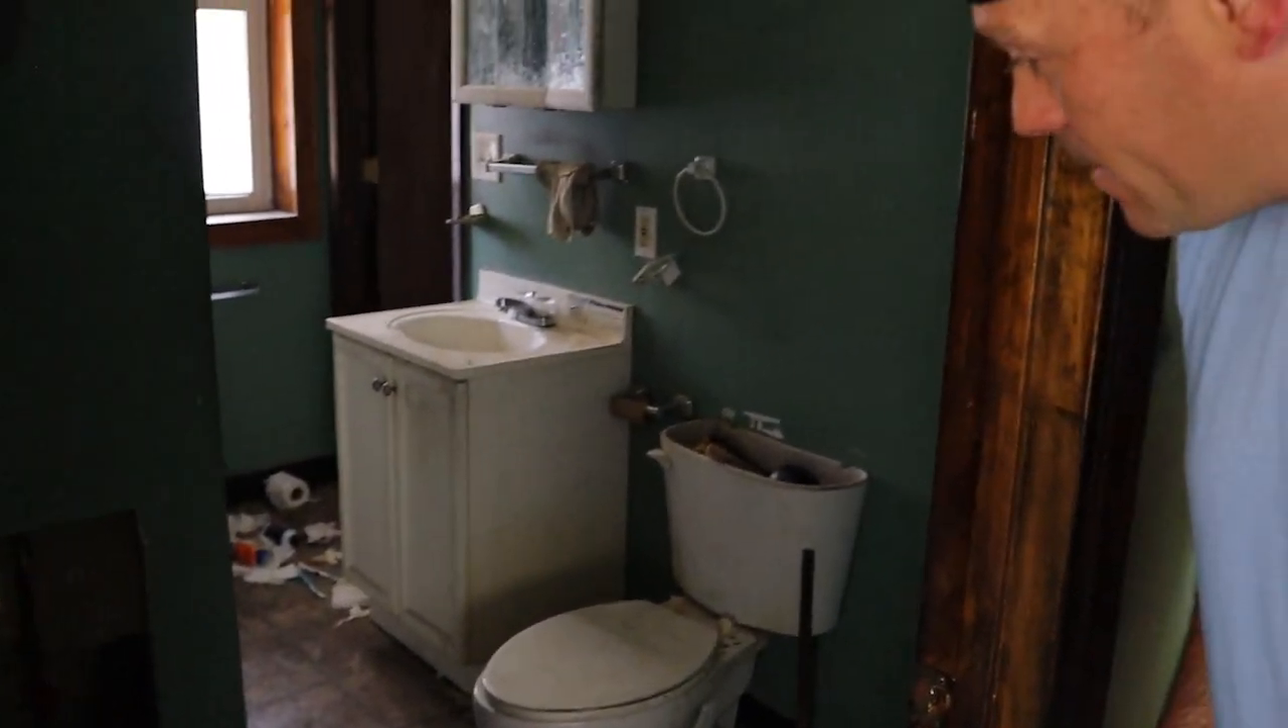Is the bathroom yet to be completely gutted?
Yes.